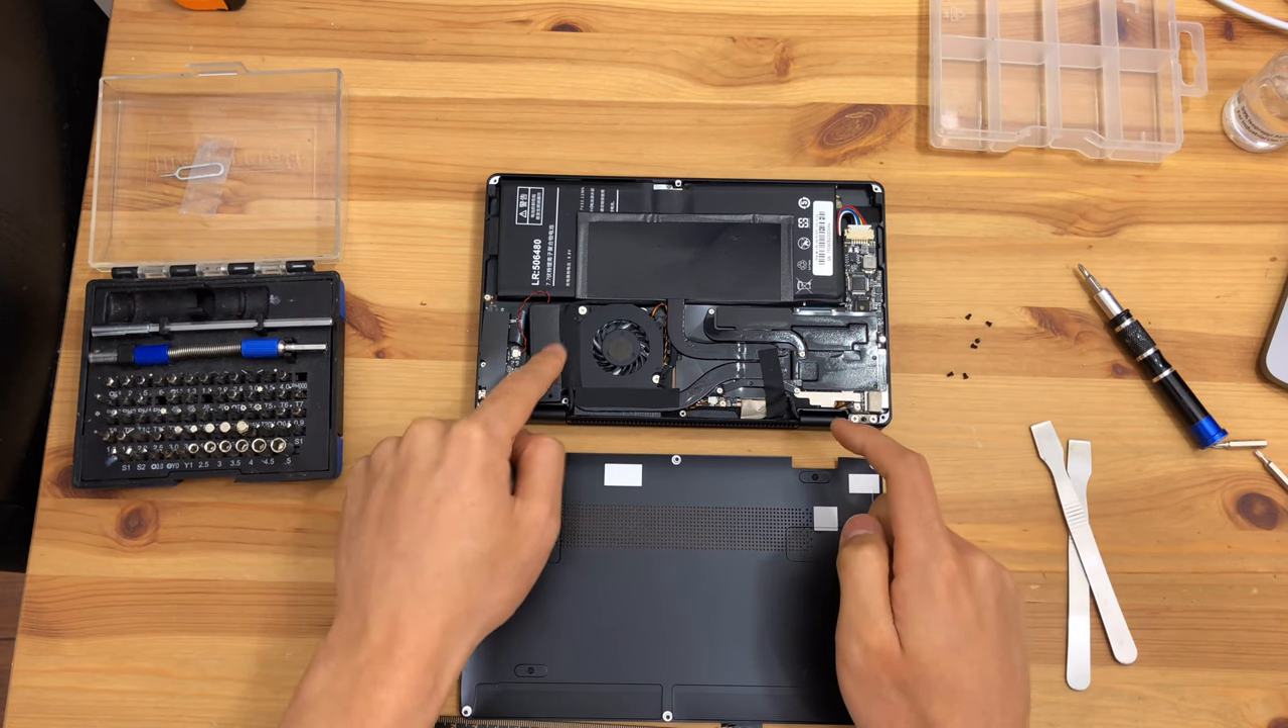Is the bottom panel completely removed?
Yes.